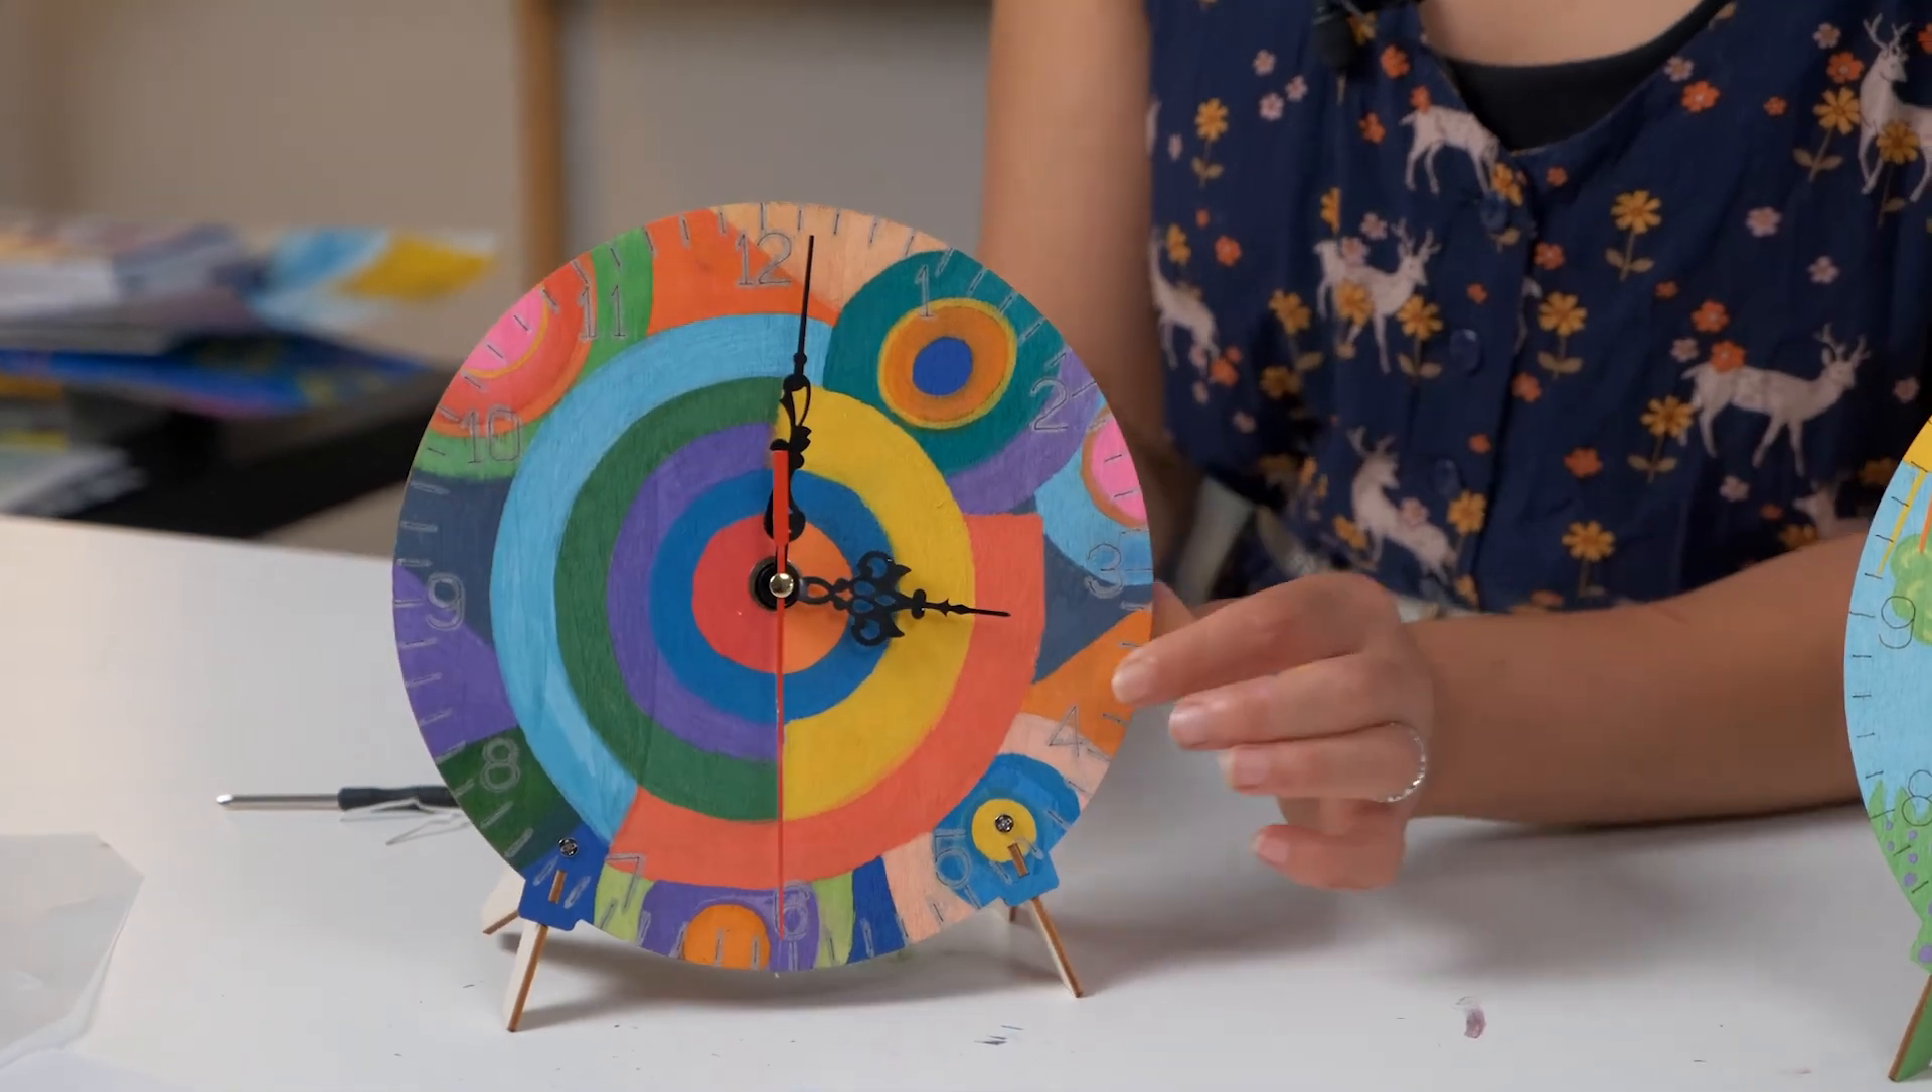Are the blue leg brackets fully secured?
Yes.